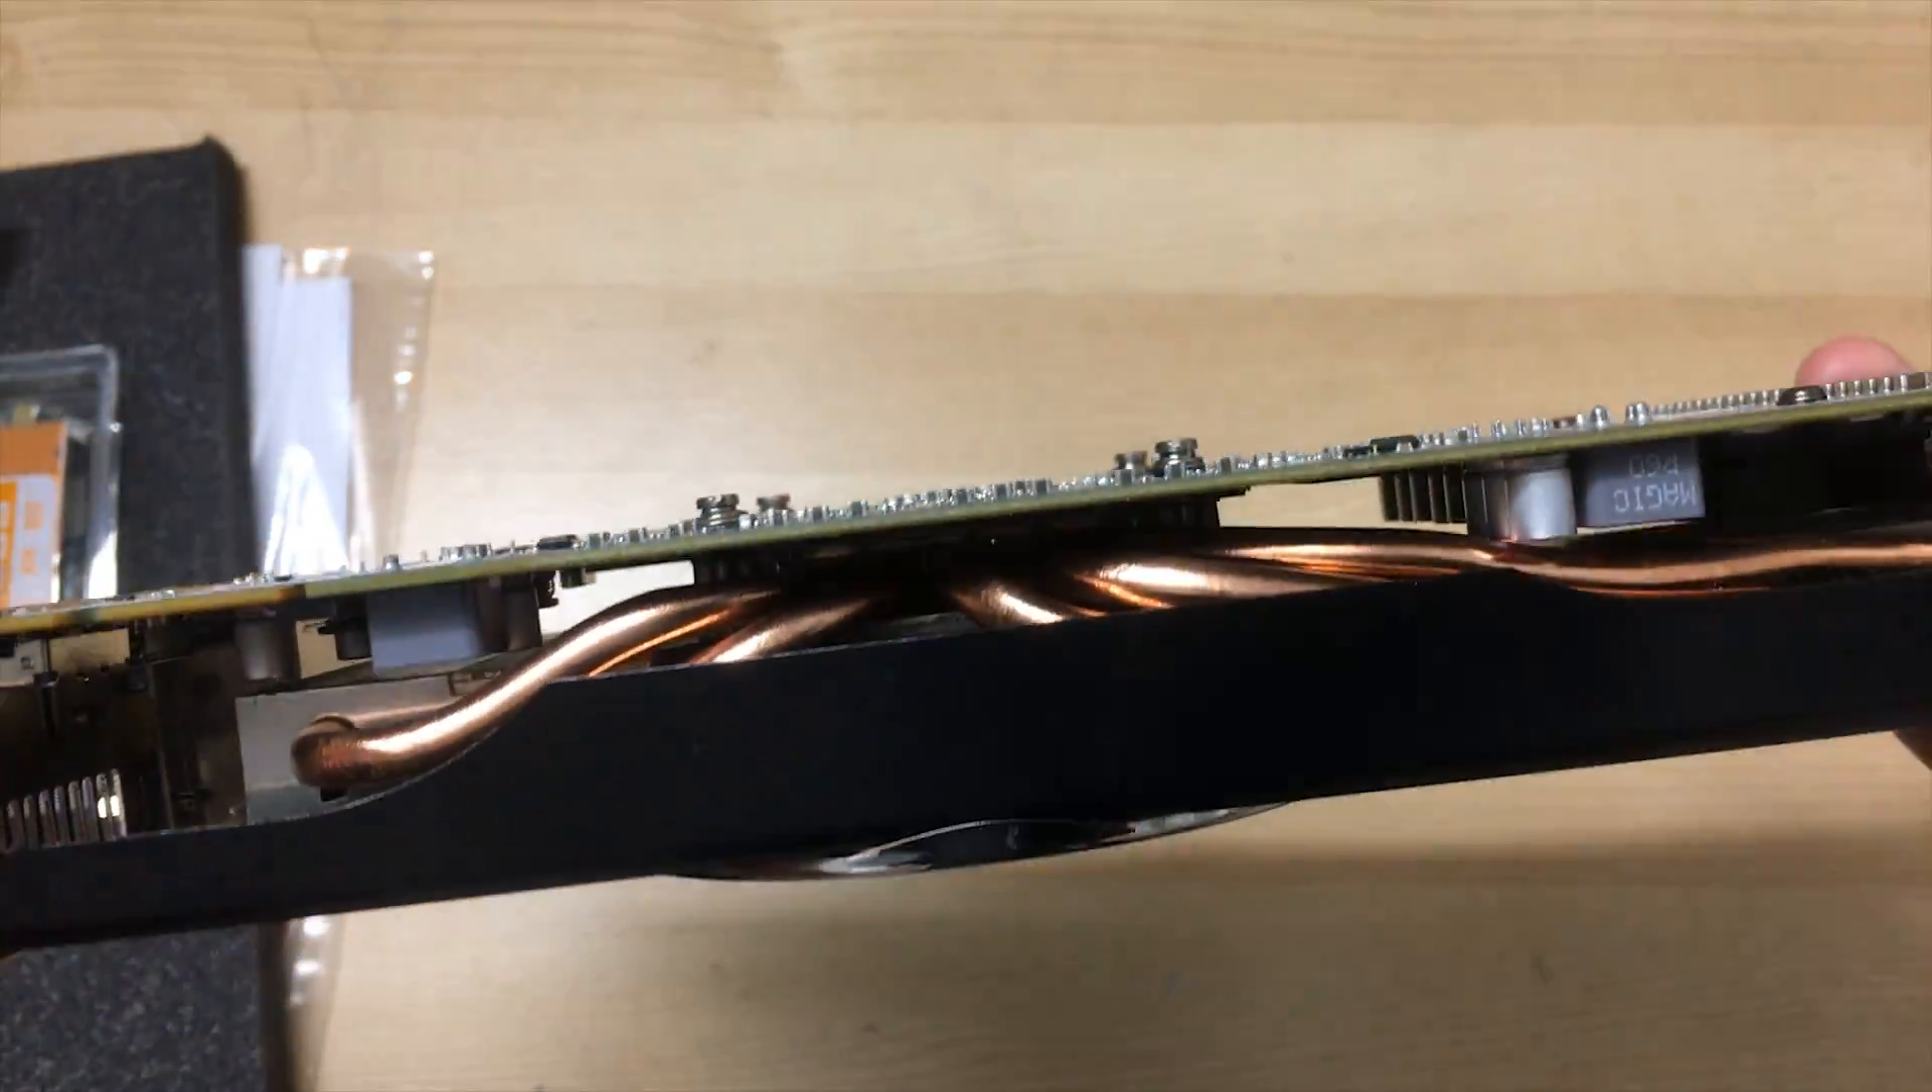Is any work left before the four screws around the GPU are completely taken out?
Yes.